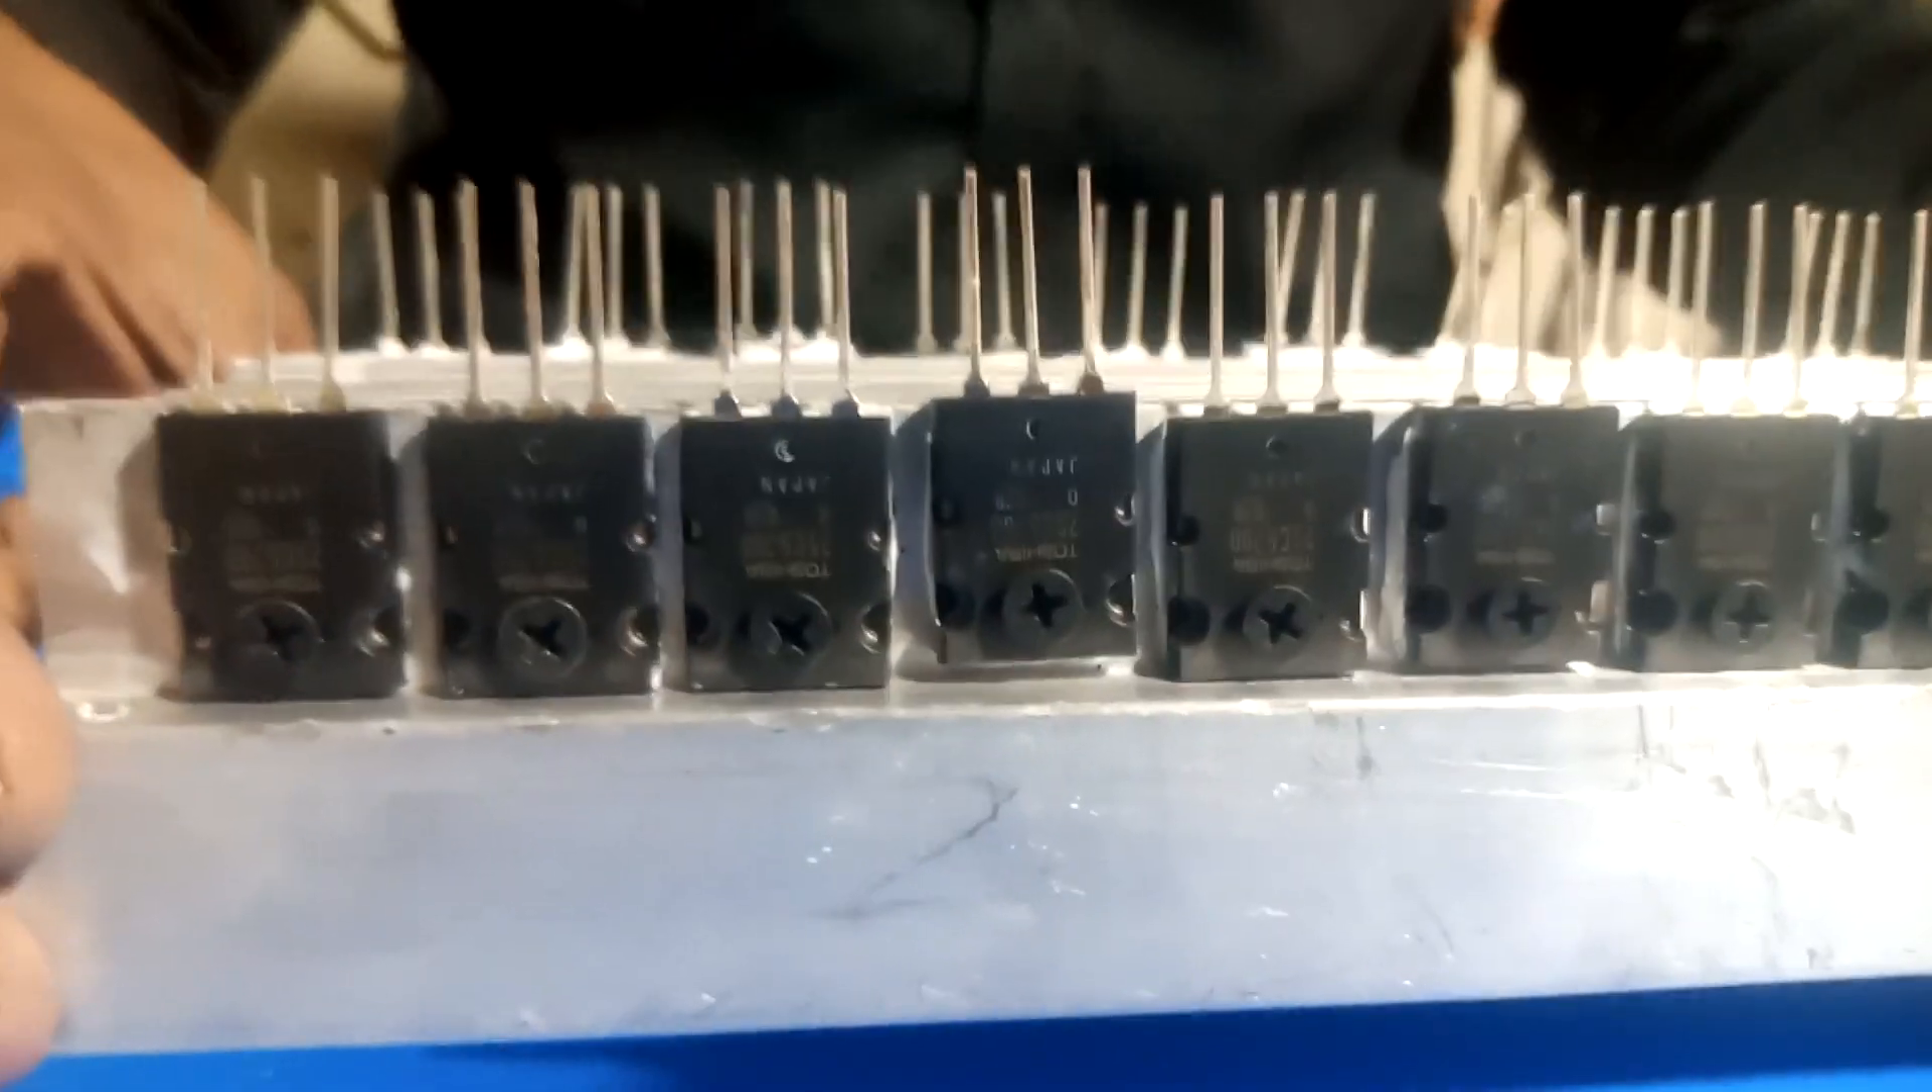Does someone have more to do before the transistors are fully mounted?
No.